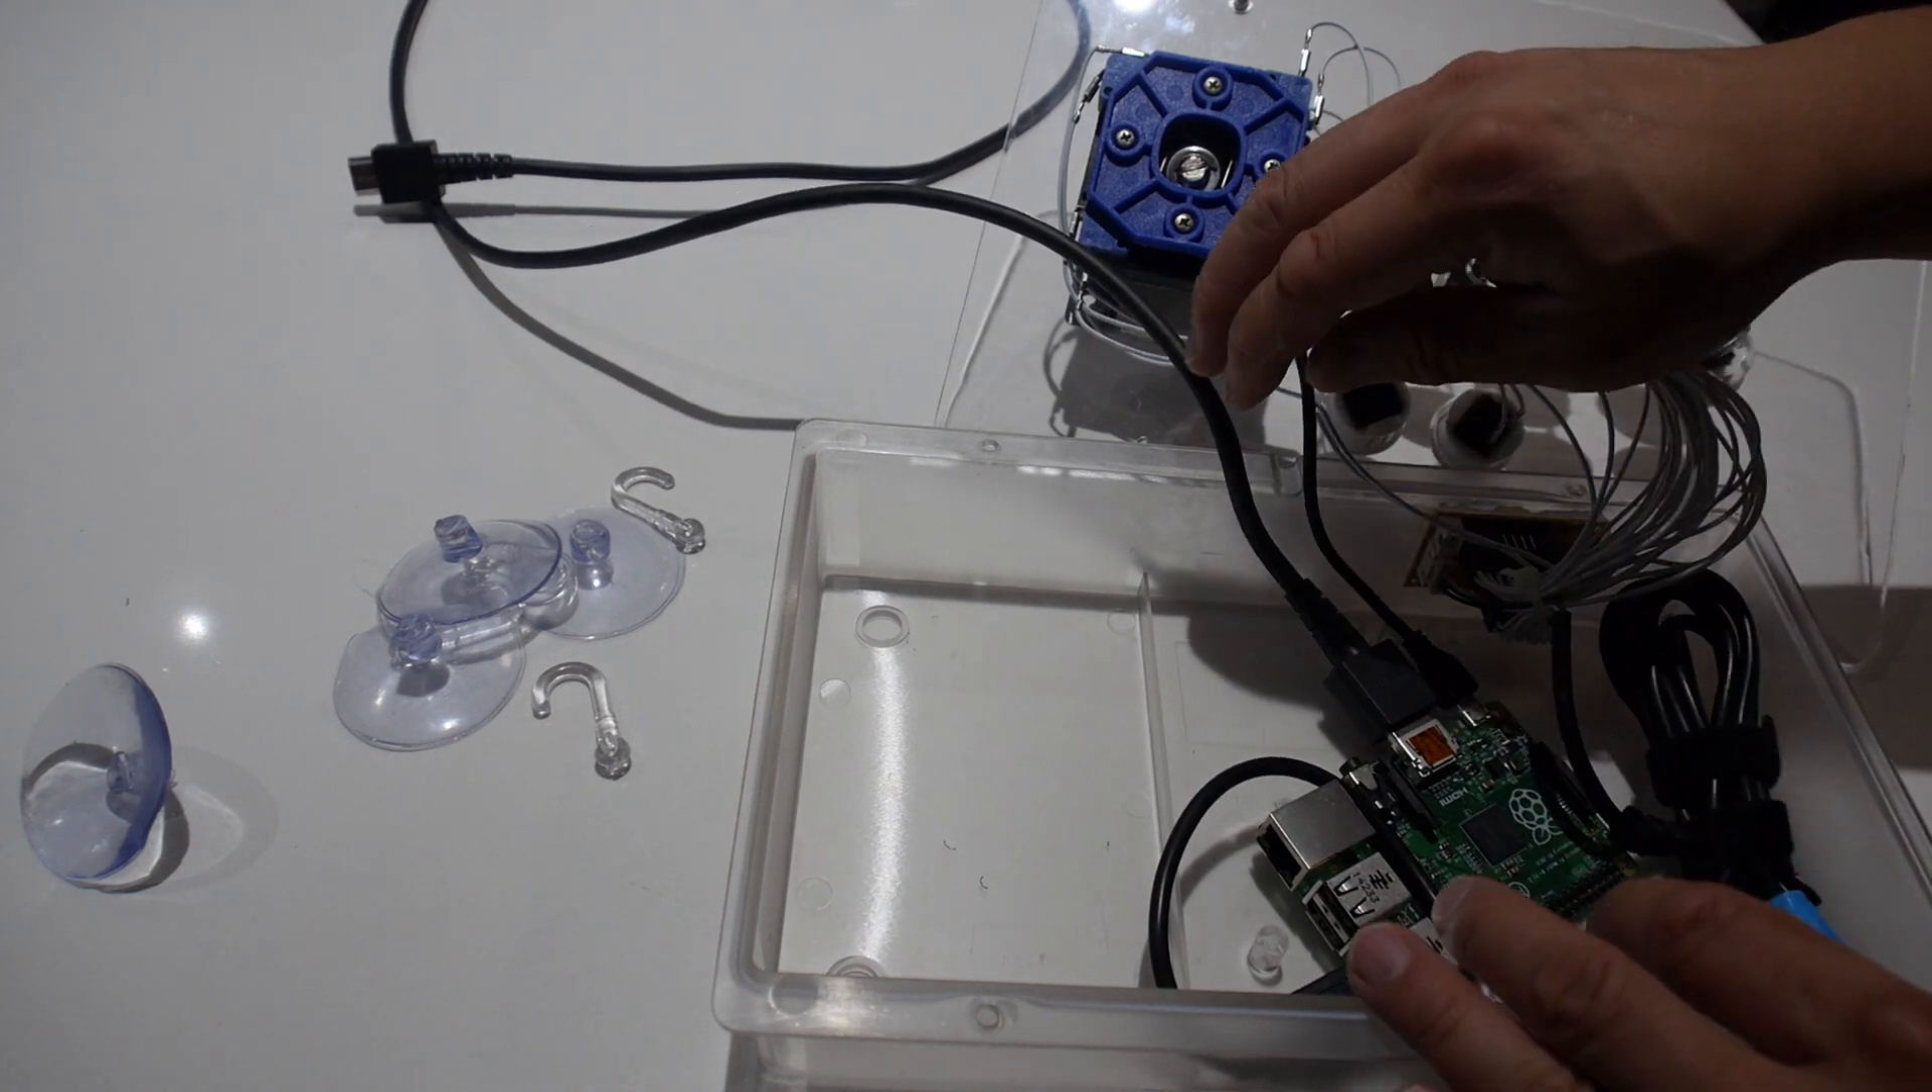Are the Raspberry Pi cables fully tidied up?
No.